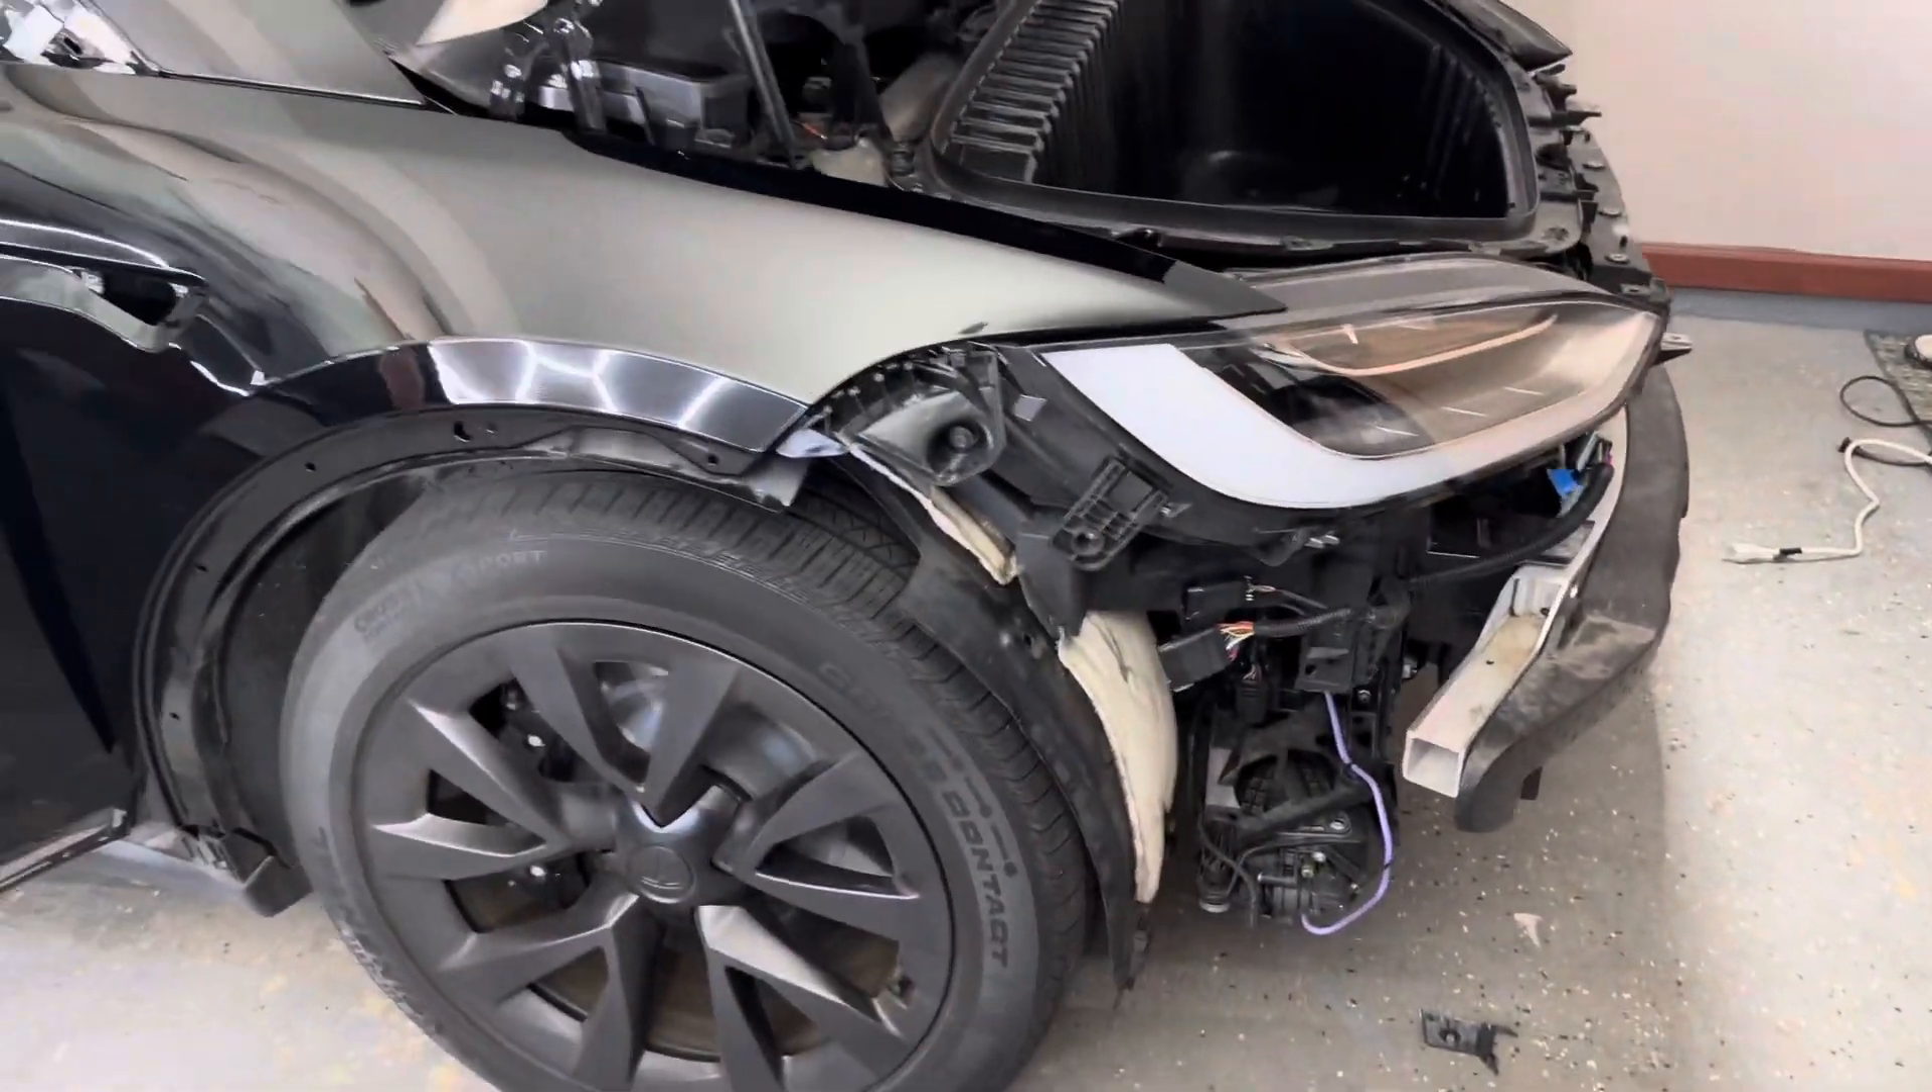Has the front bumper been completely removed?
Yes.